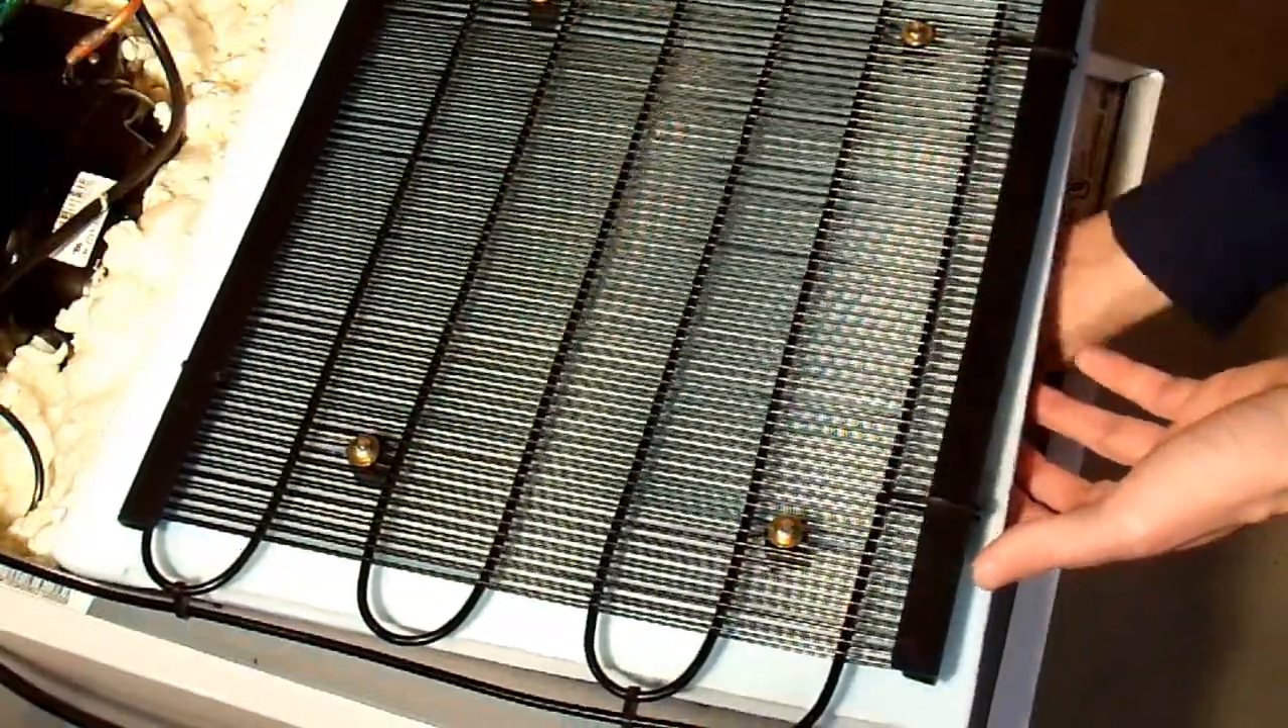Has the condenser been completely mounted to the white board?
Yes.